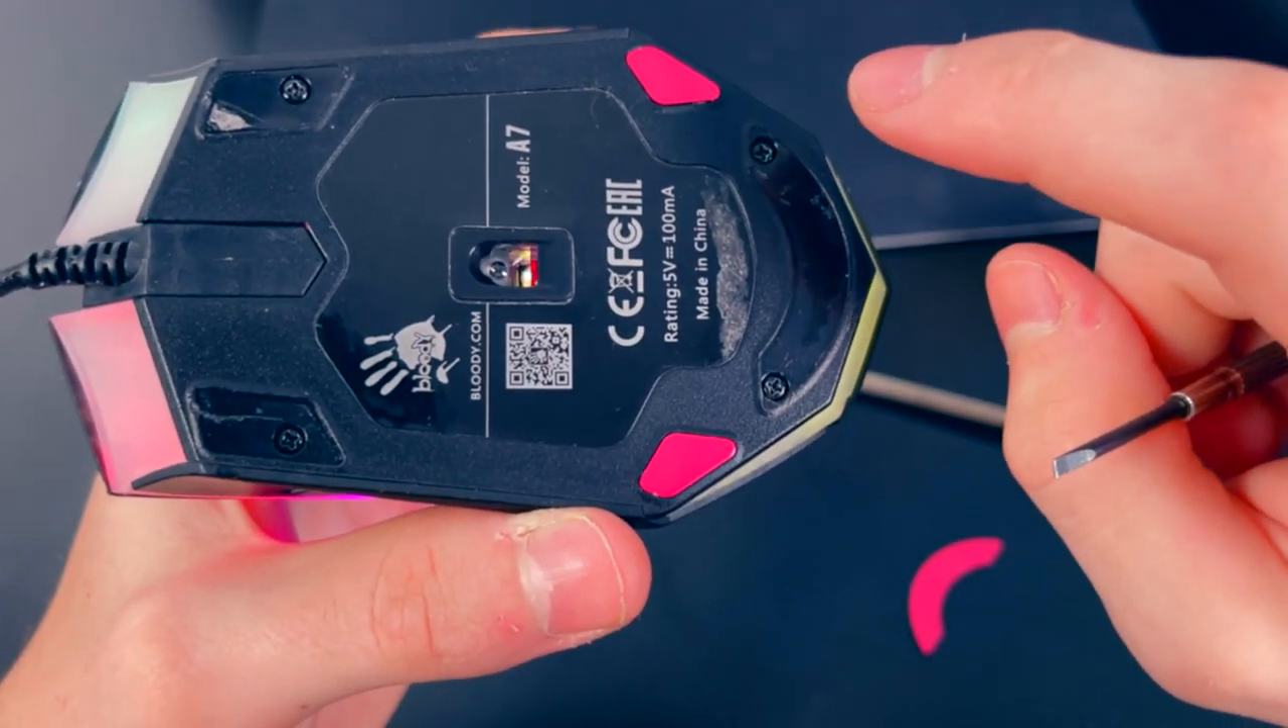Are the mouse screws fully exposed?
Yes.